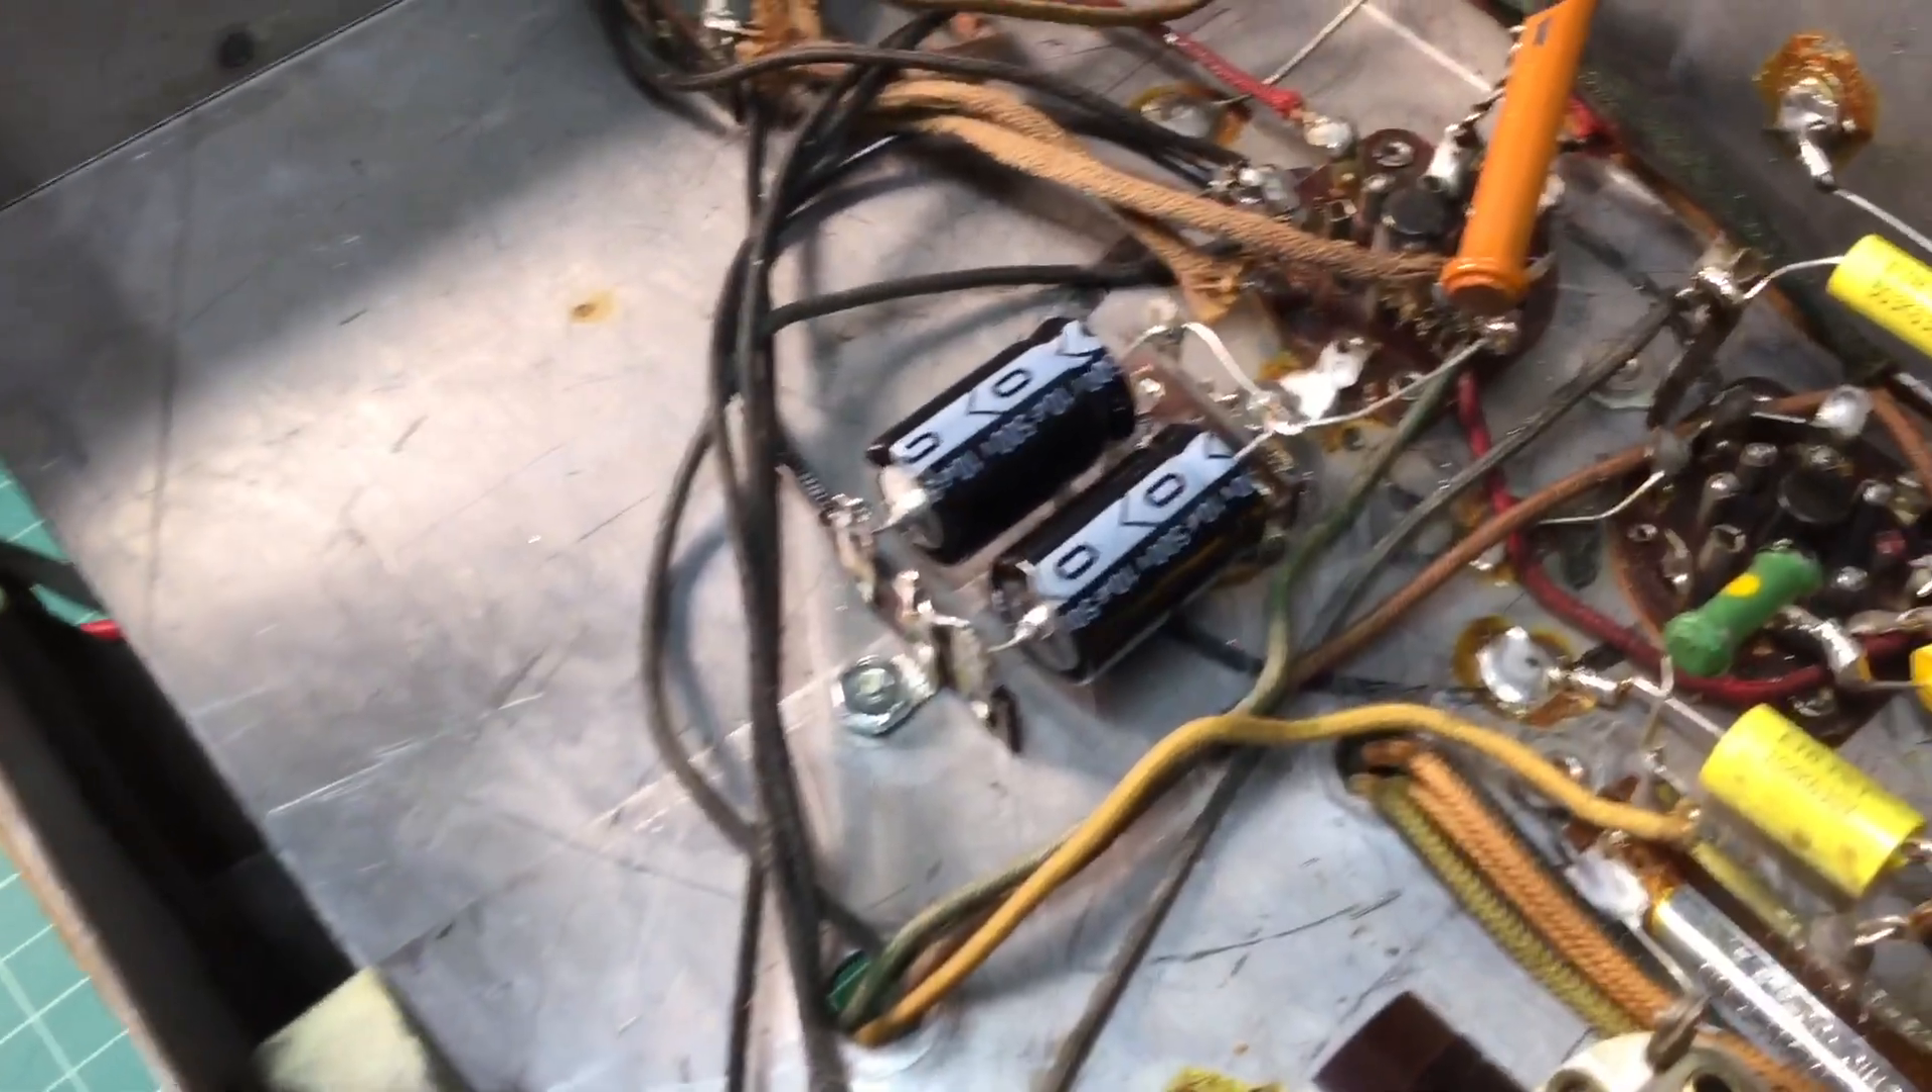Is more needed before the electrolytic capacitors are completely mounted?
No.